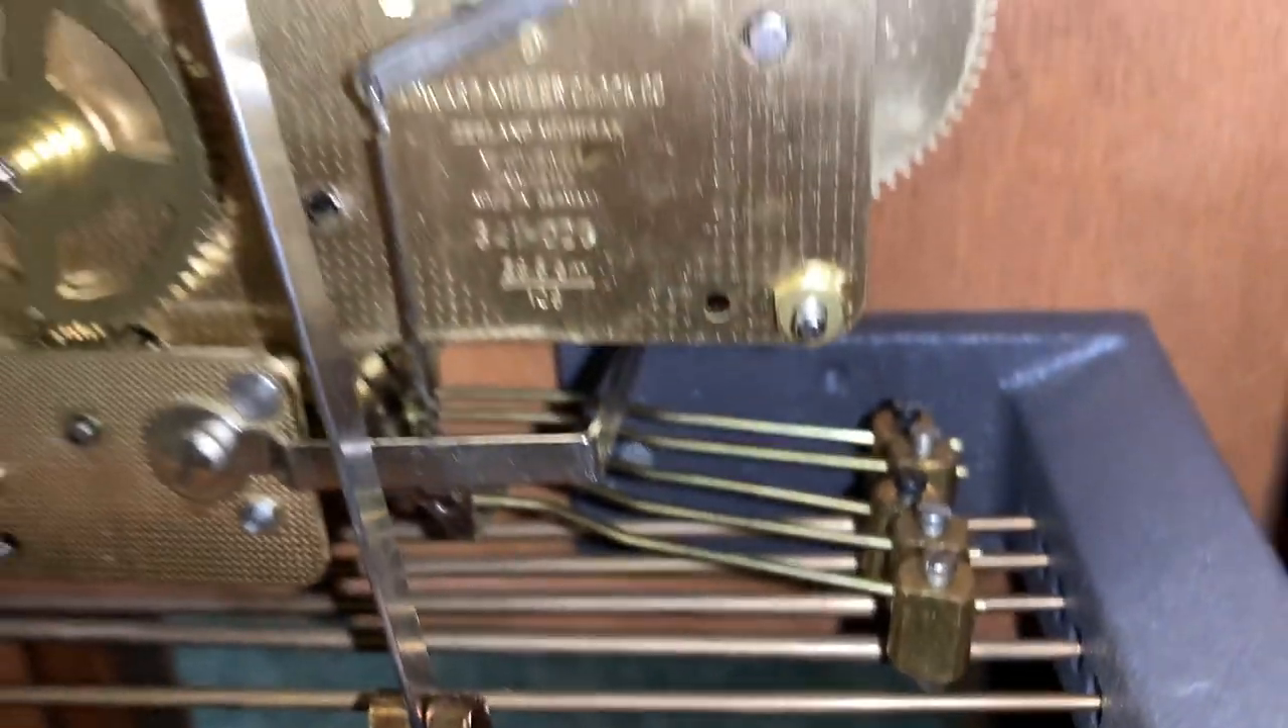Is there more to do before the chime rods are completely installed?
No.